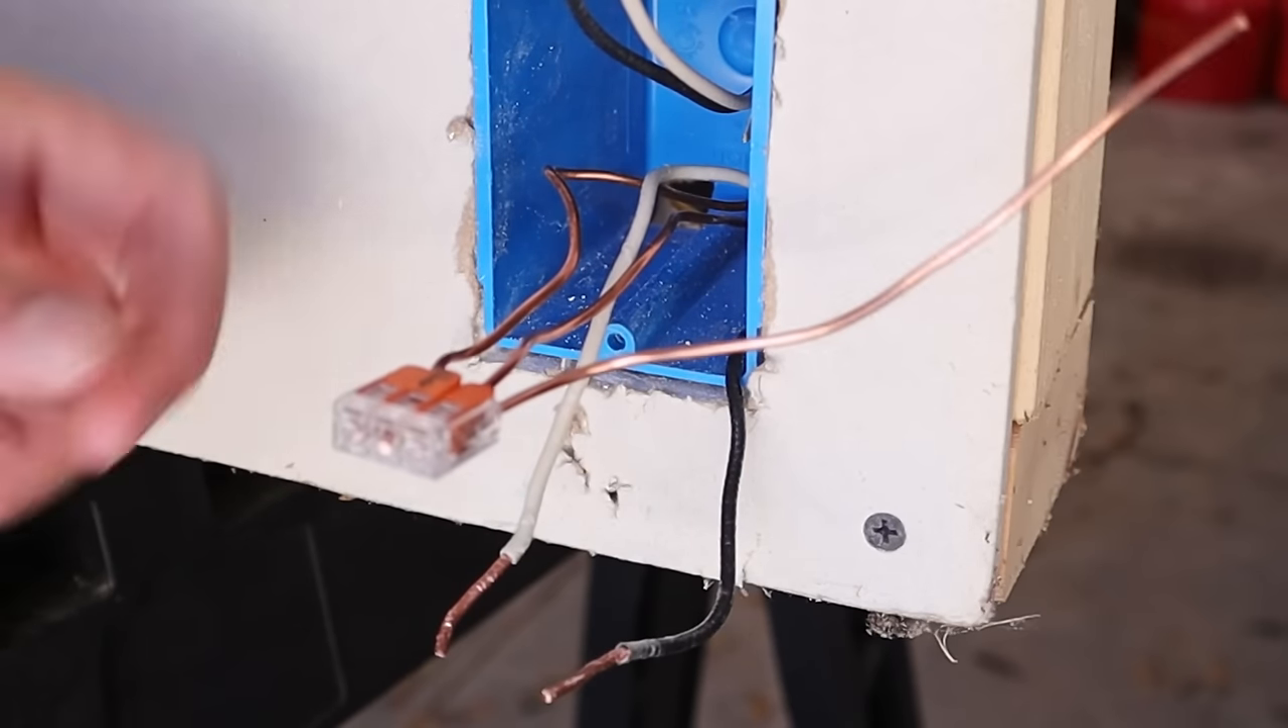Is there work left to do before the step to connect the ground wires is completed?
No.